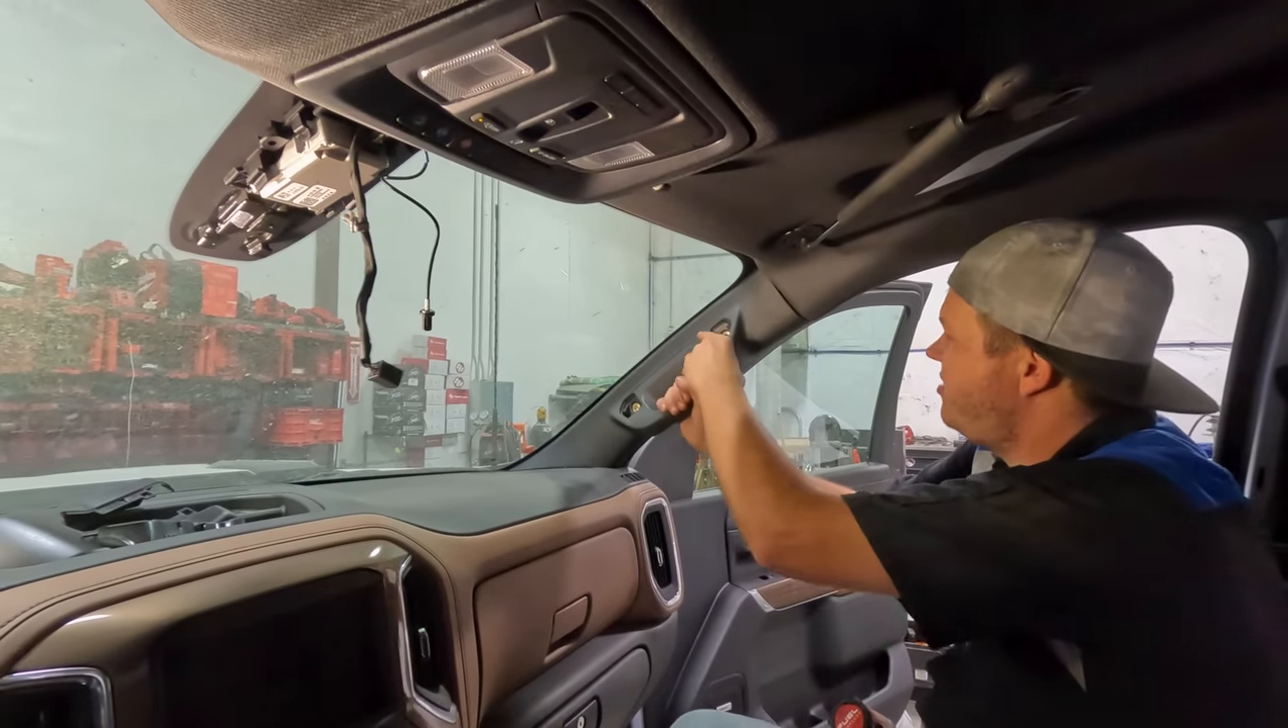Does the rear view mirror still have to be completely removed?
No.